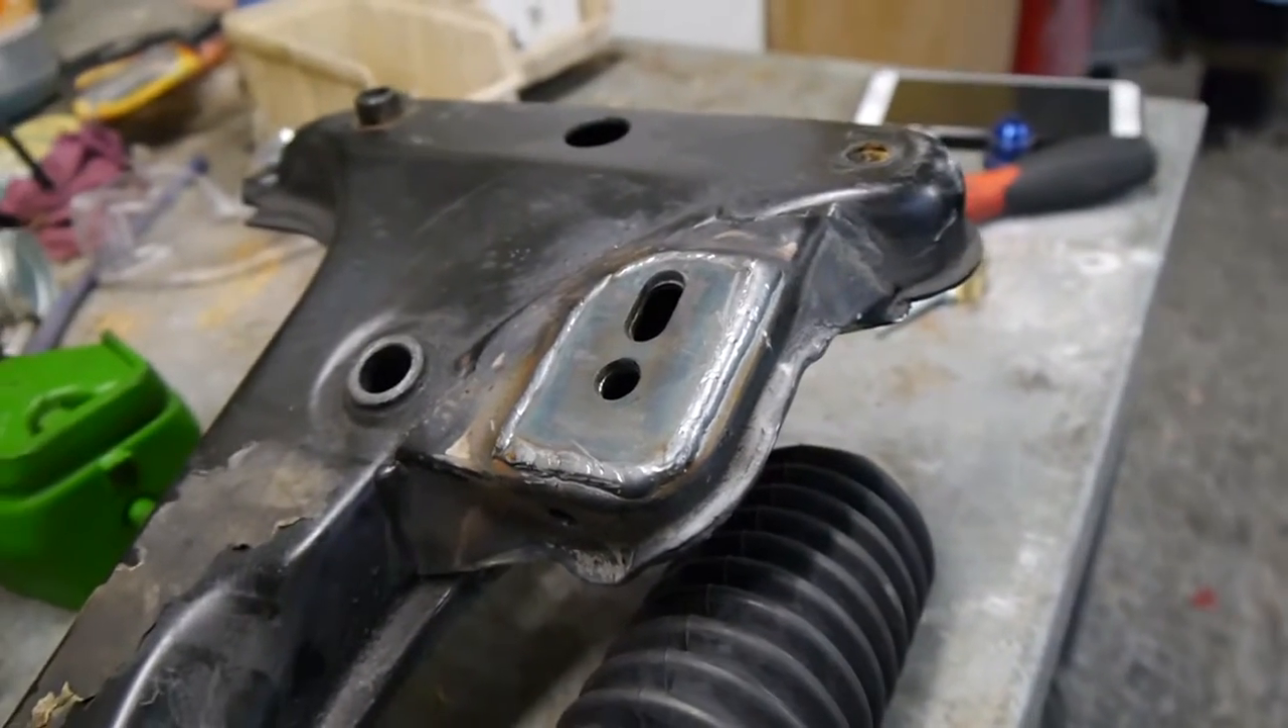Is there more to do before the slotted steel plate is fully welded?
No.